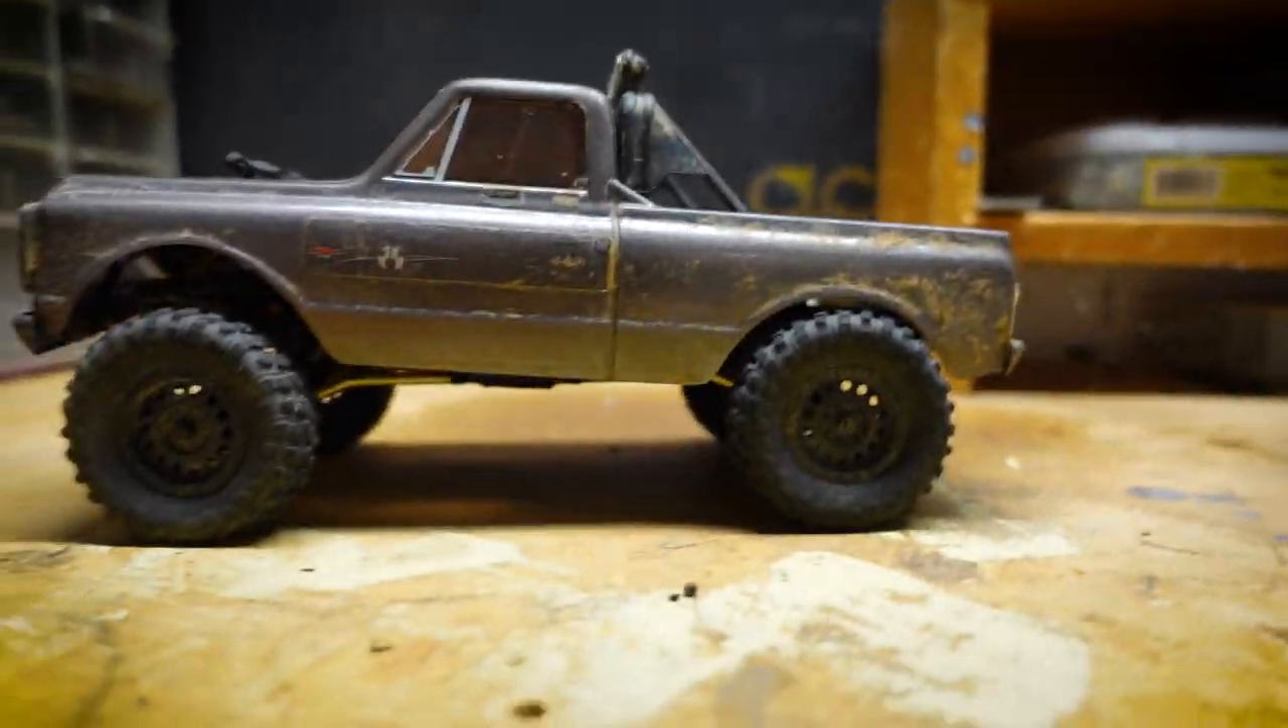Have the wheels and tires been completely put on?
Yes.